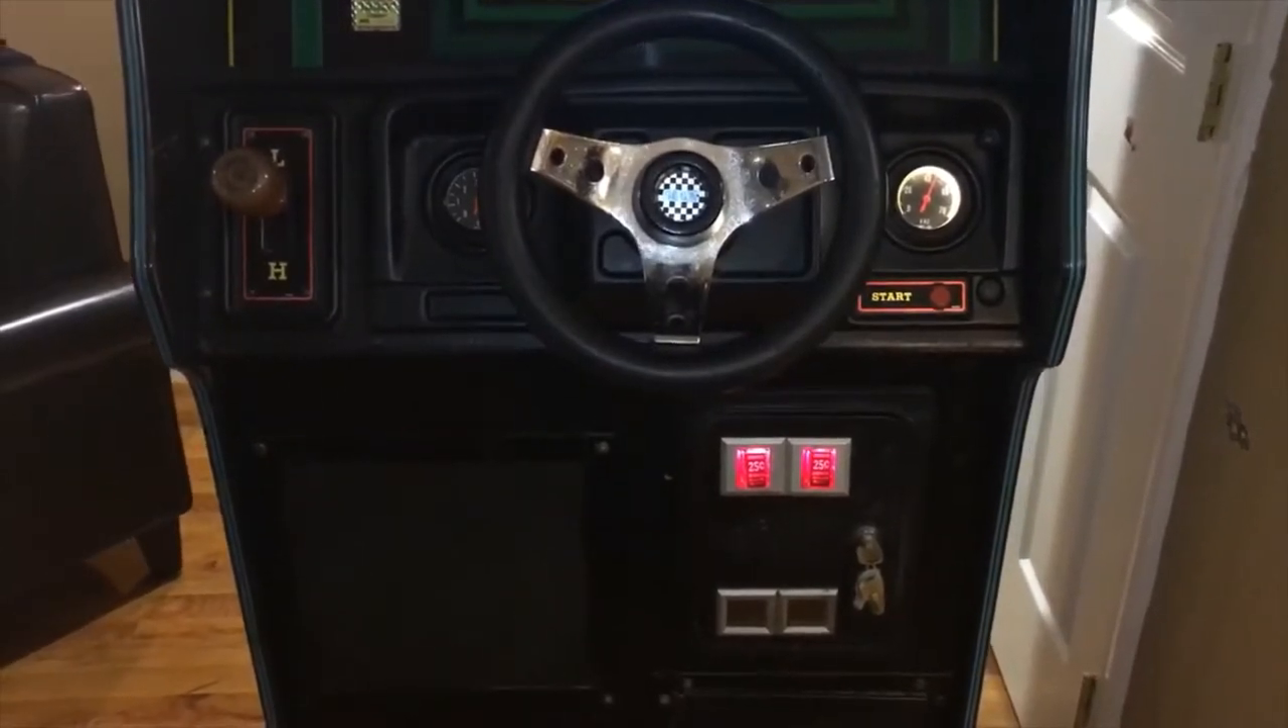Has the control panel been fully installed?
Yes.